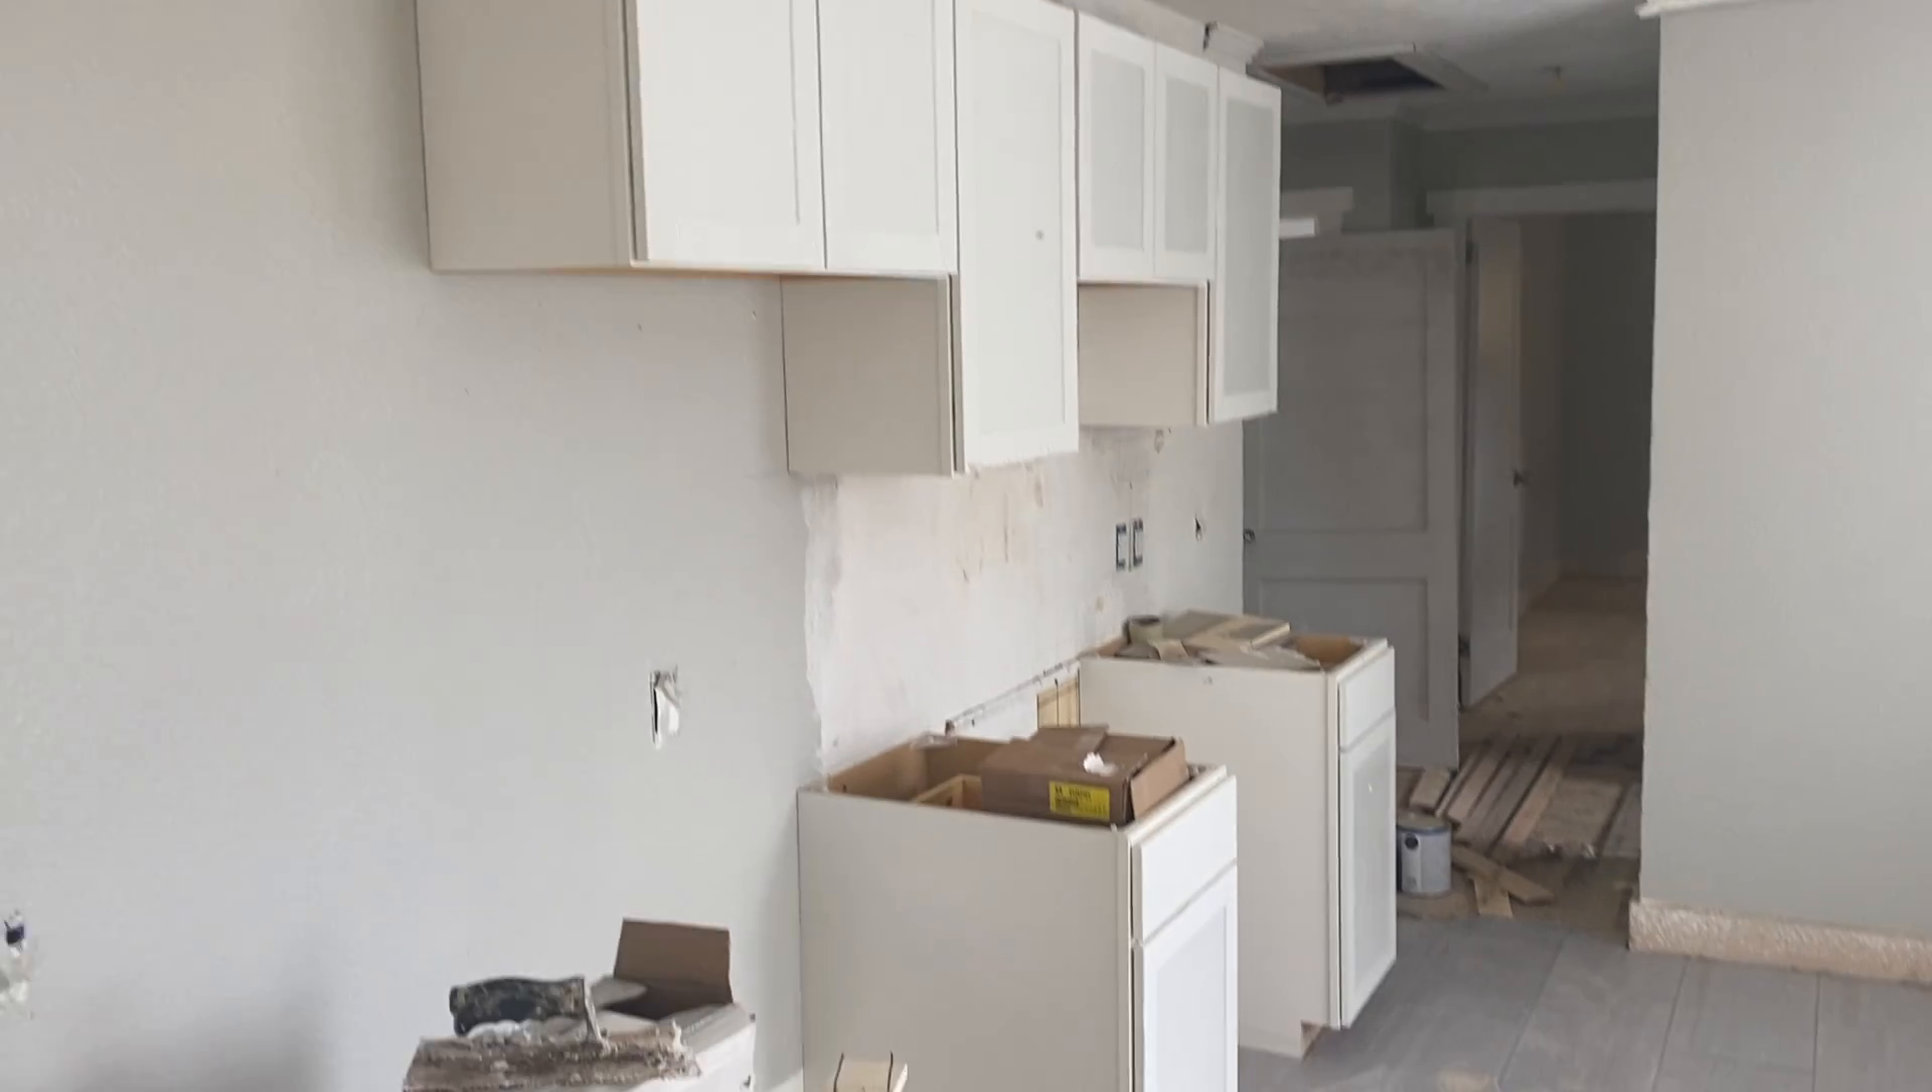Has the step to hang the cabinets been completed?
Yes.